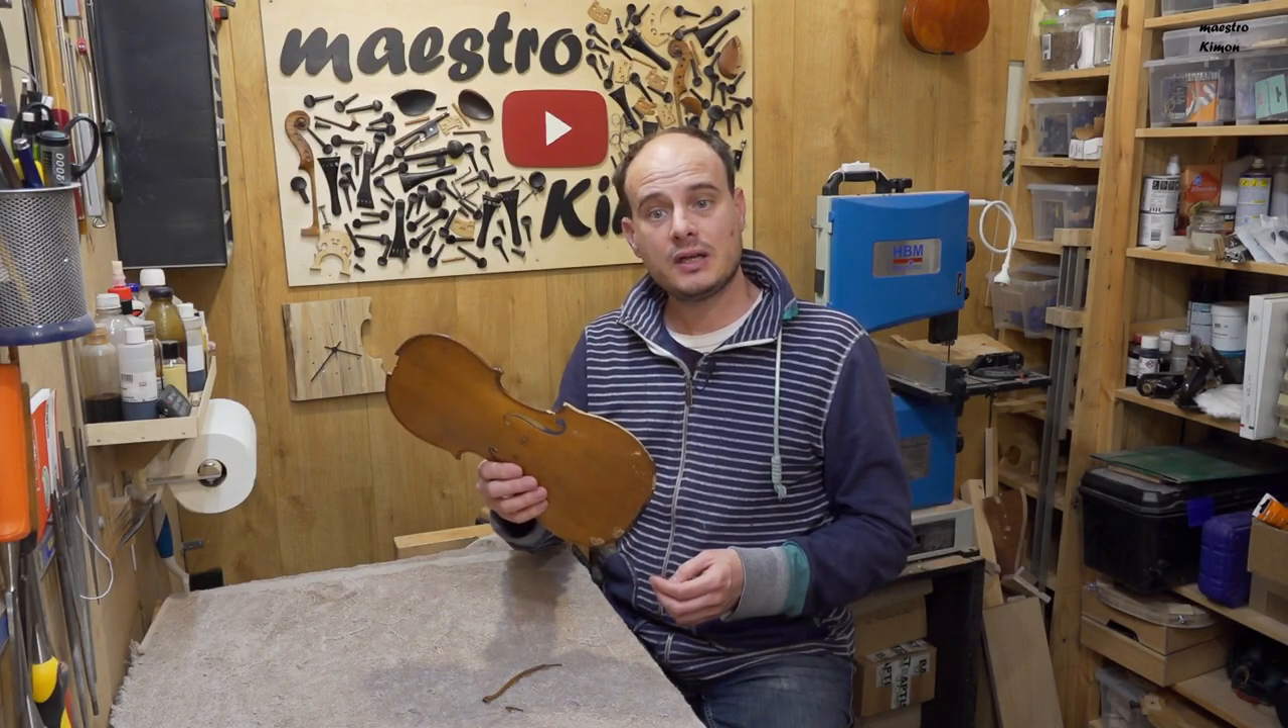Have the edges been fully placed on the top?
No.